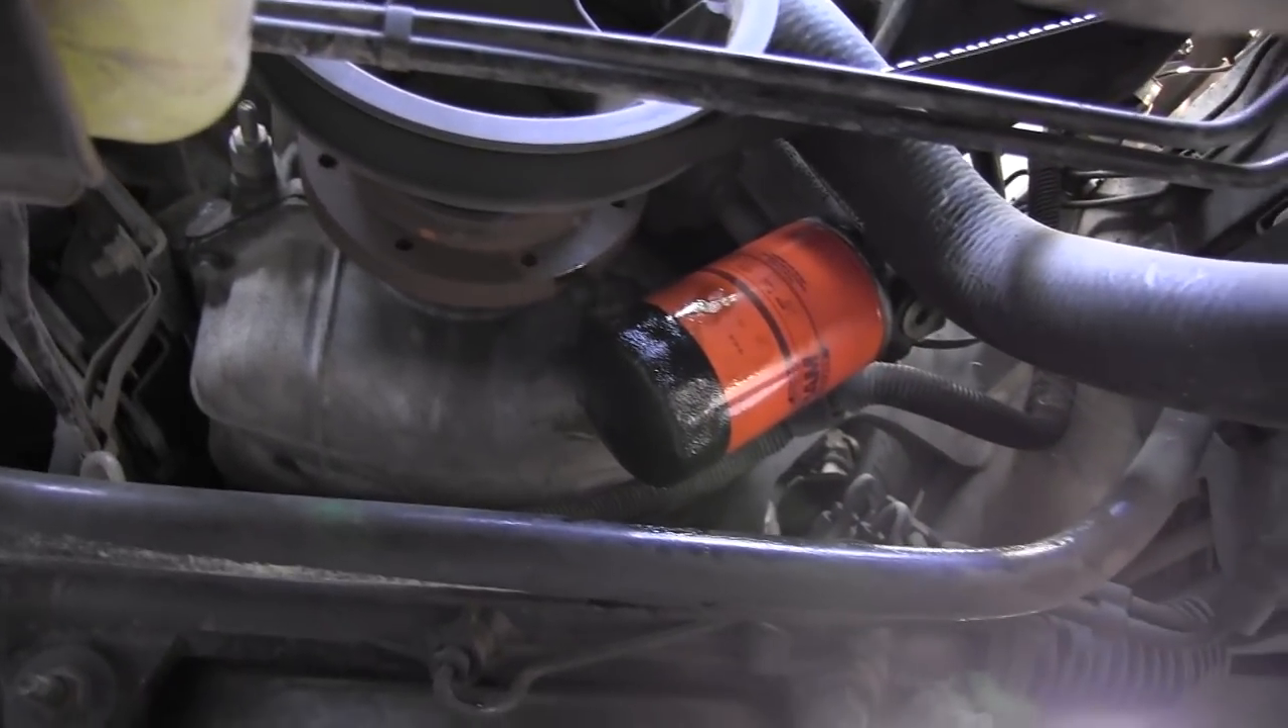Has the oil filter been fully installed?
Yes.